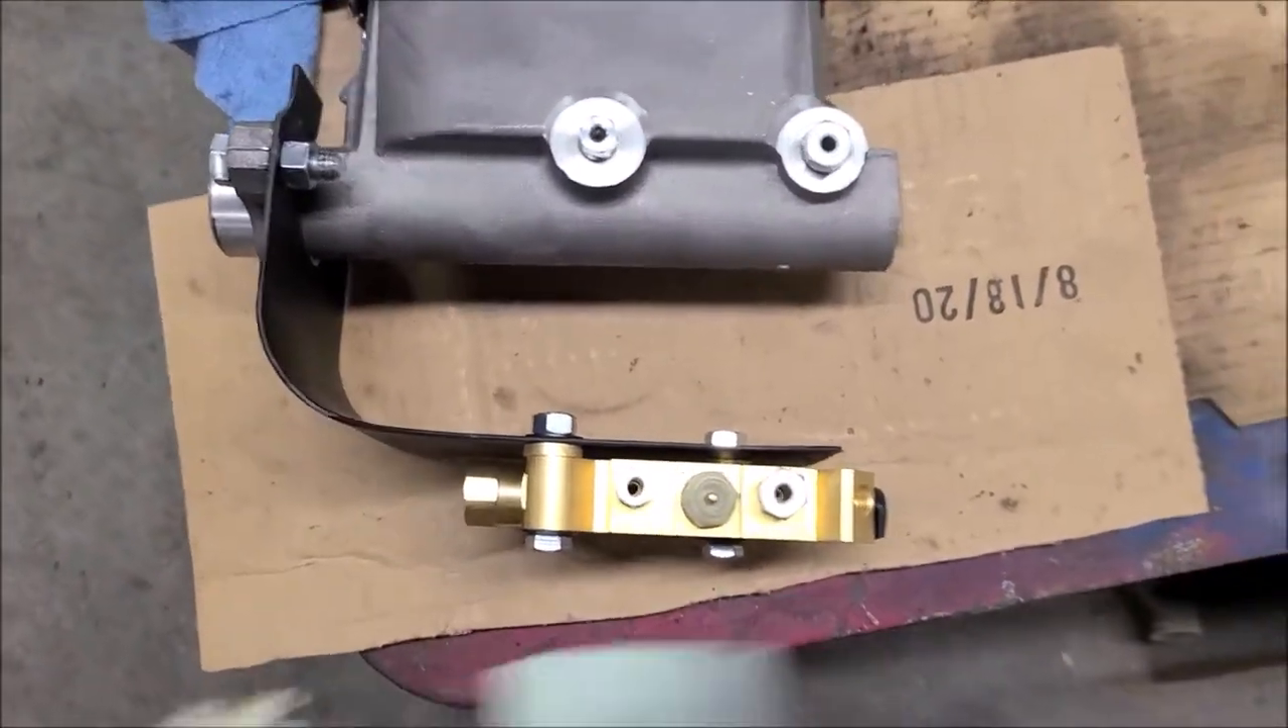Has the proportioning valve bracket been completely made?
Yes.